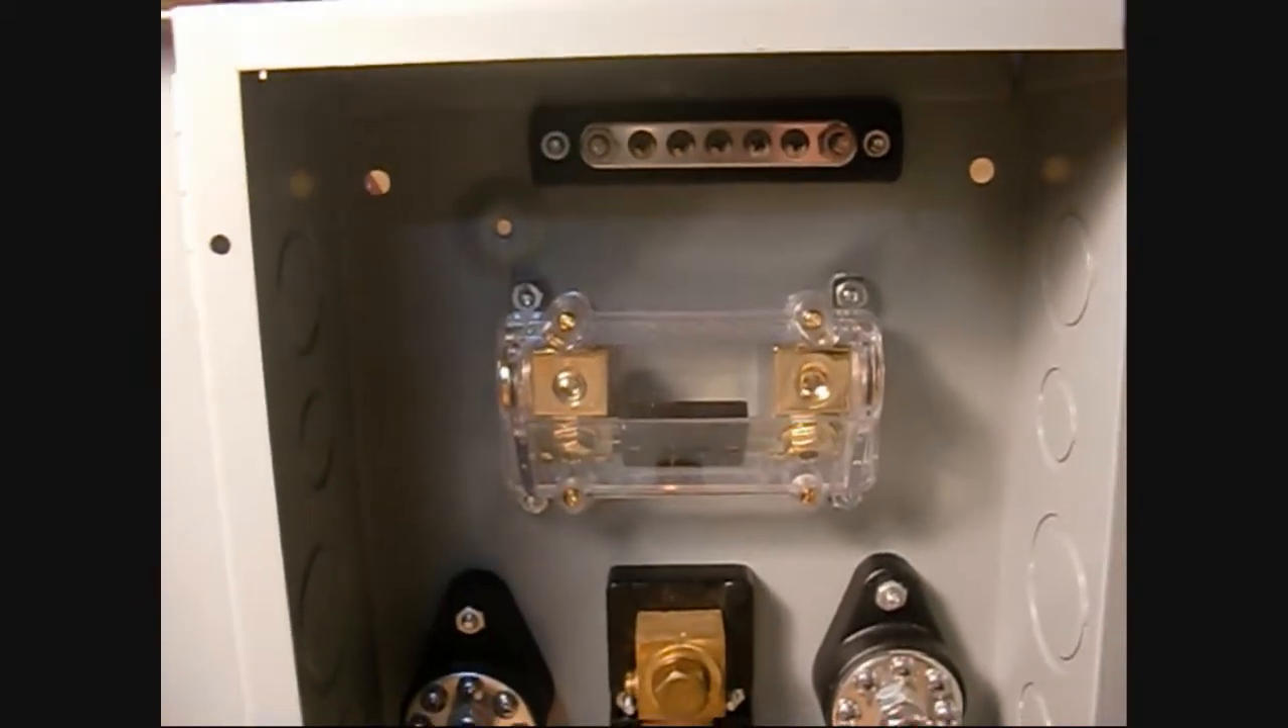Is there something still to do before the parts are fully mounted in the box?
No.